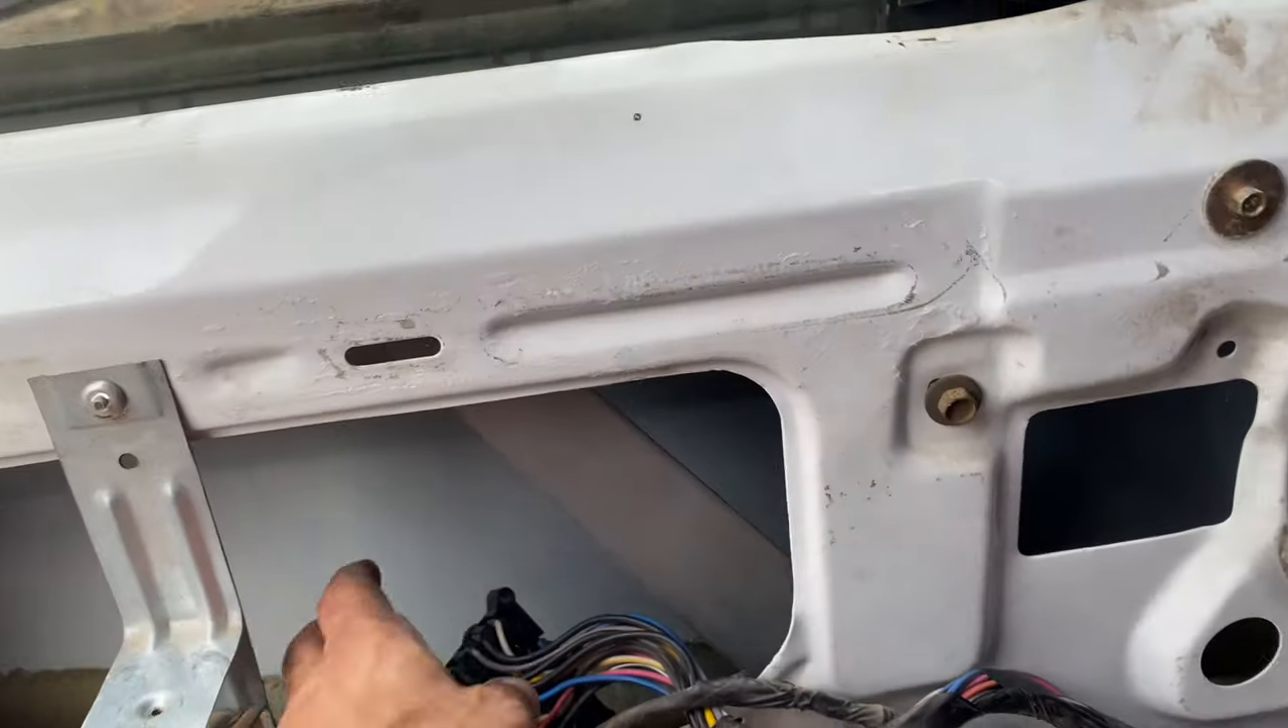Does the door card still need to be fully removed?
No.